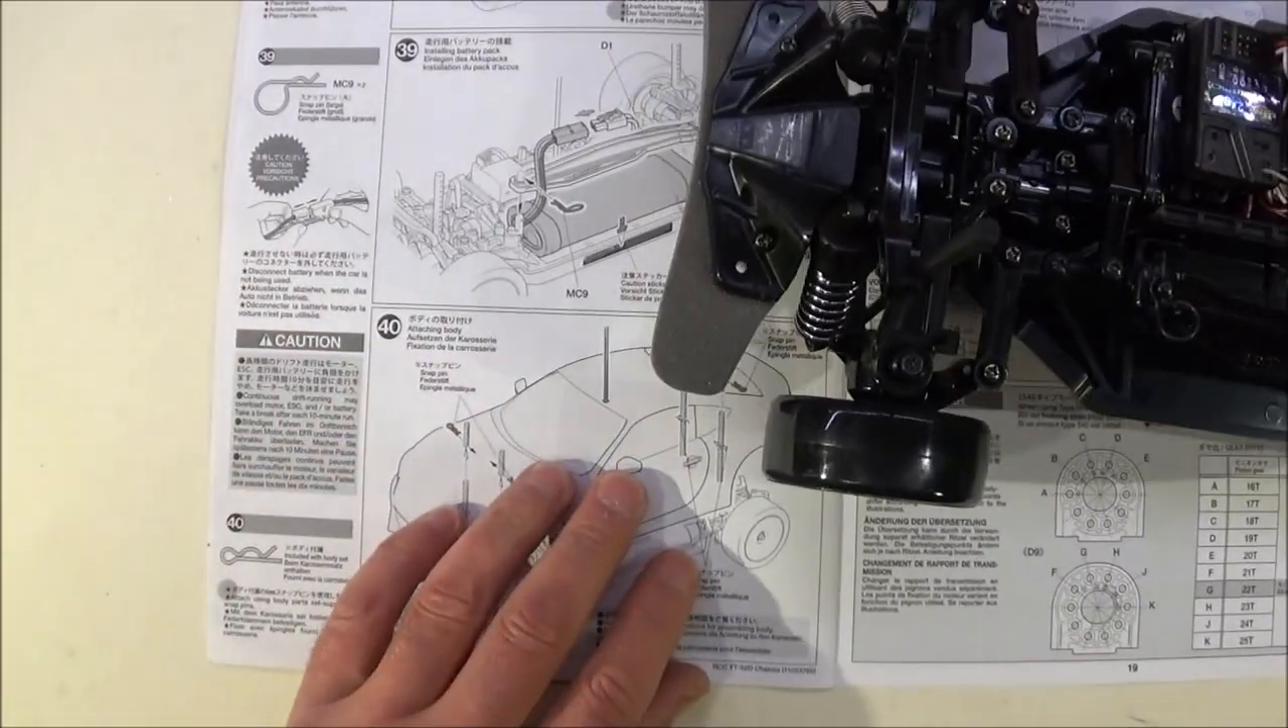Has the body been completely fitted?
No.